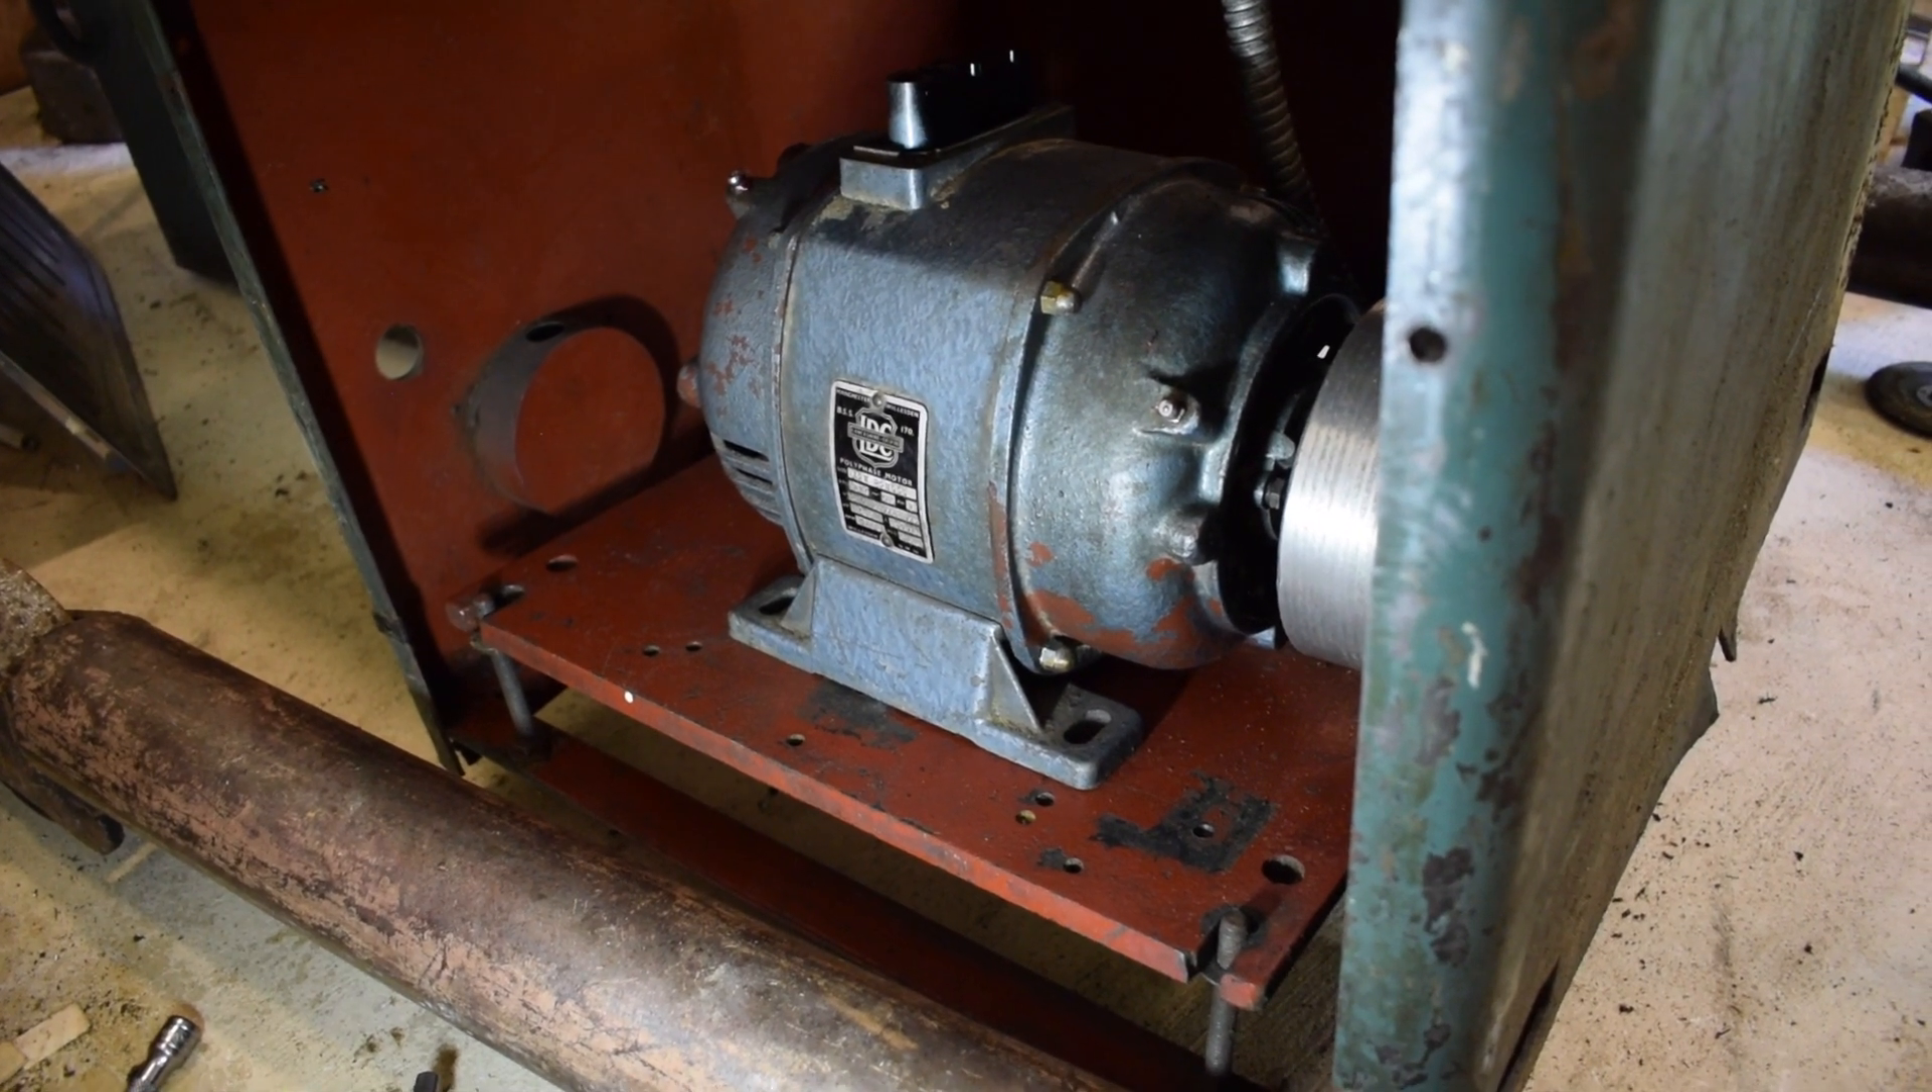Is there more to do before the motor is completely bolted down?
Yes.